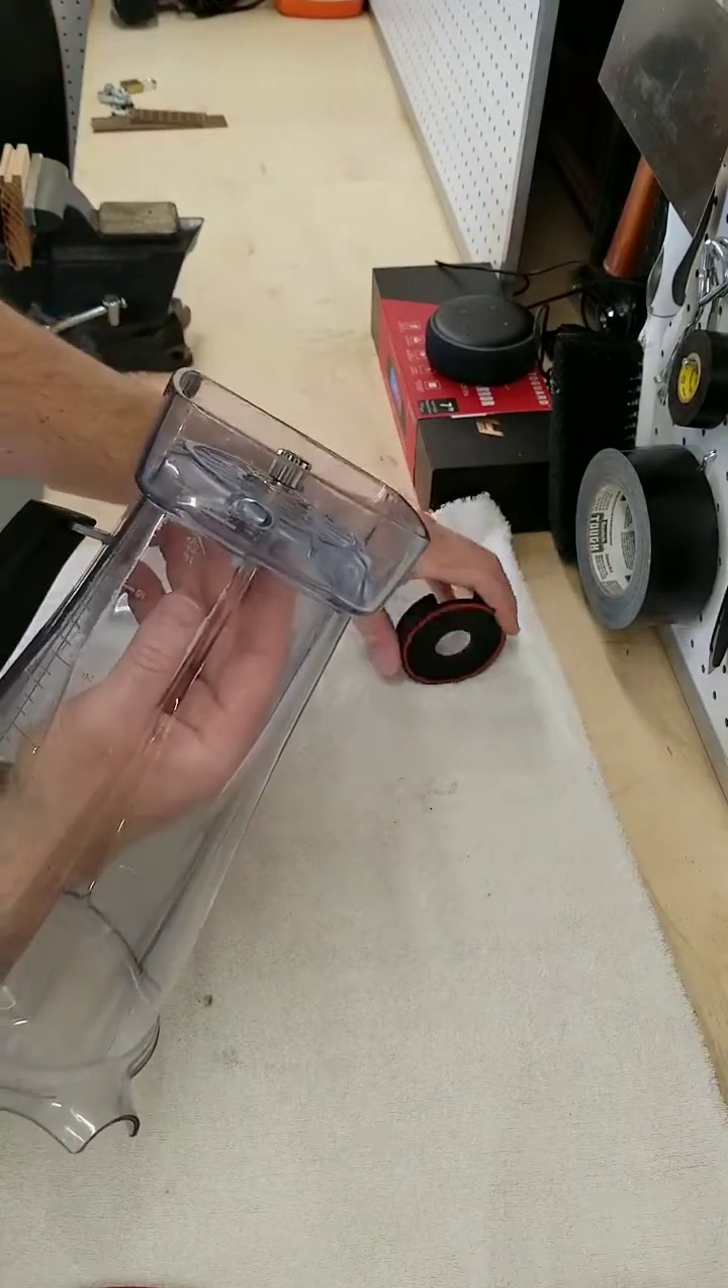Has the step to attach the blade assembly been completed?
No.